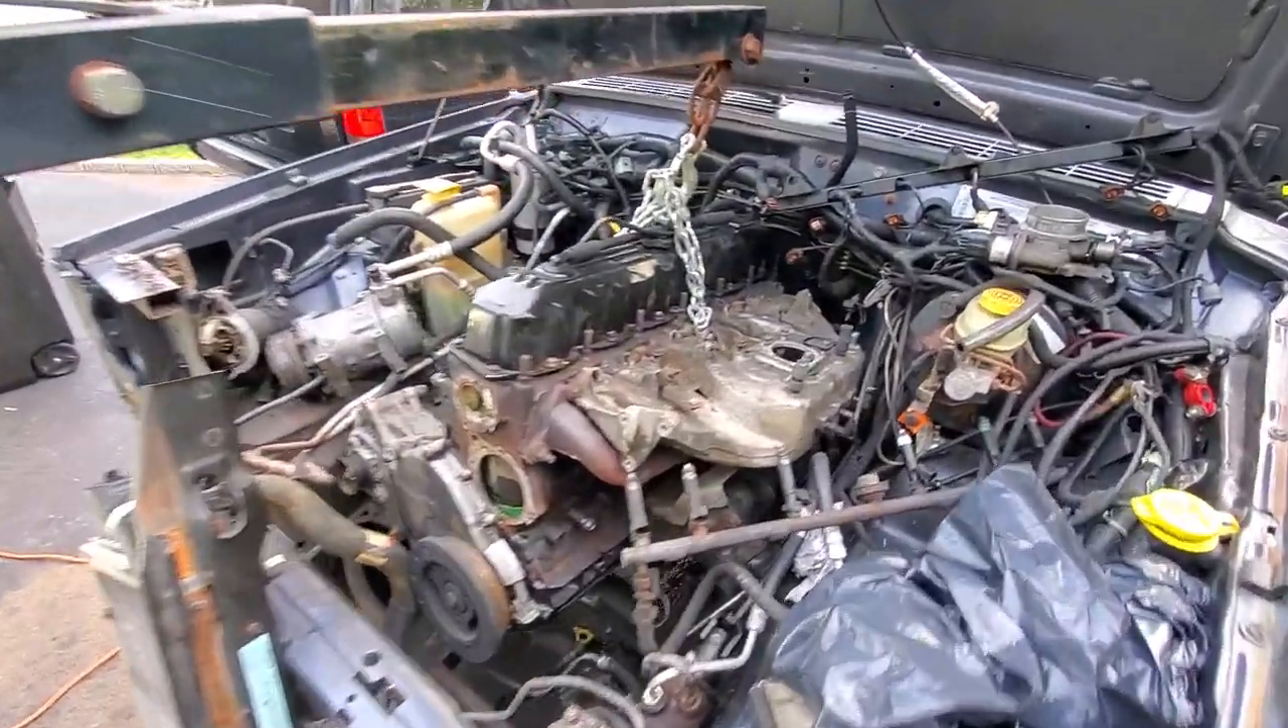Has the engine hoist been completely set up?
Yes.